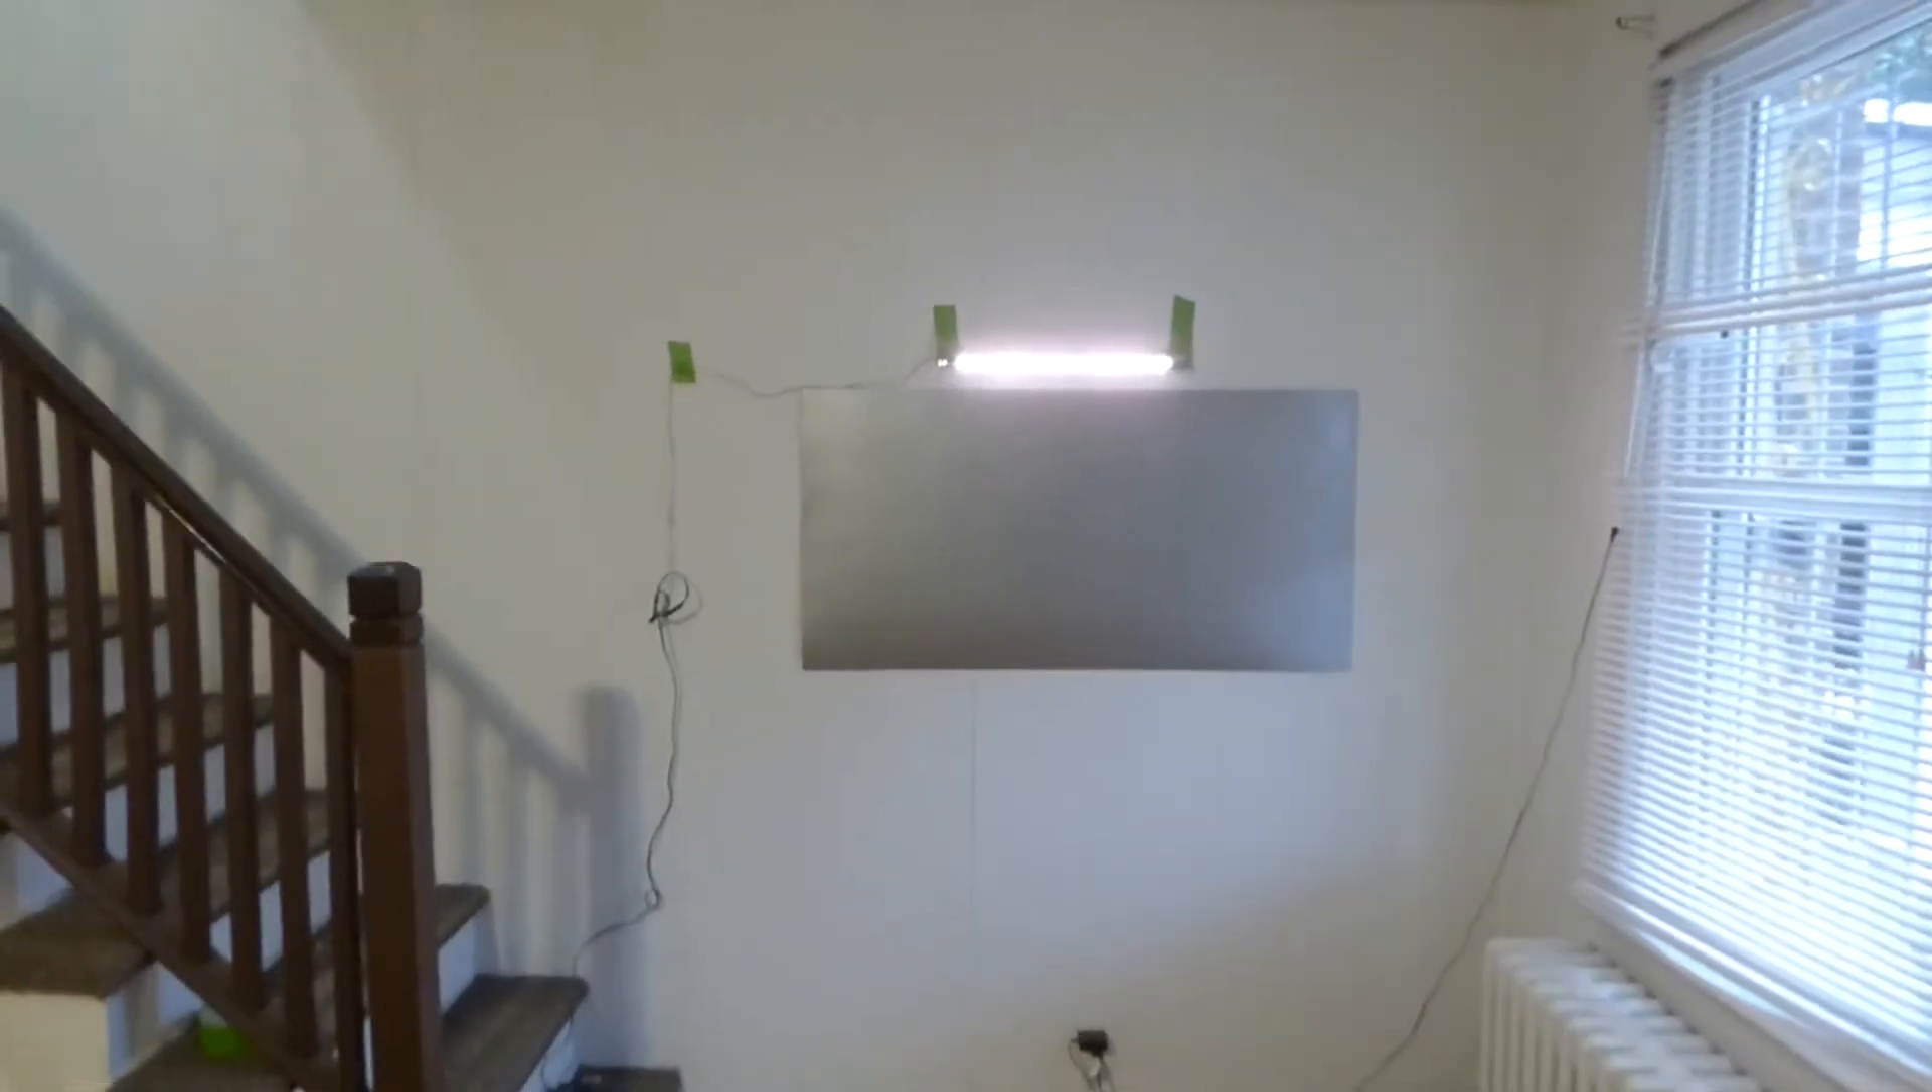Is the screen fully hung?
Yes.